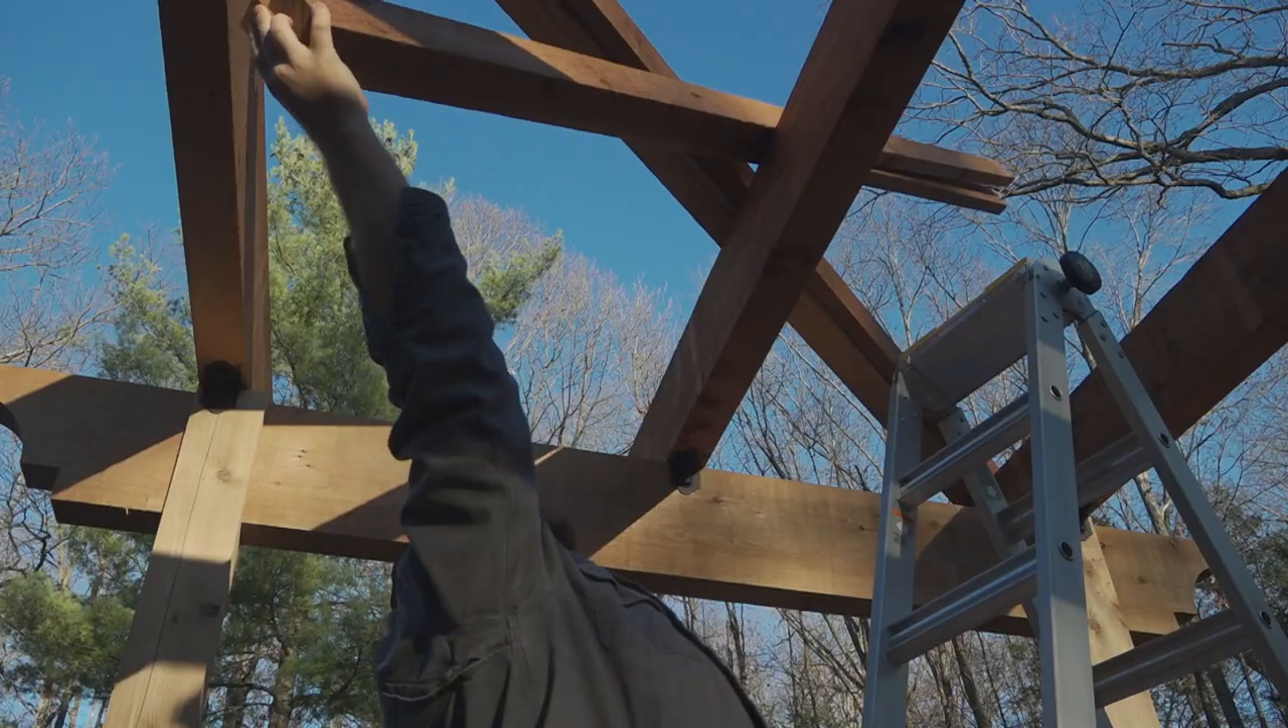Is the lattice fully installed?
No.